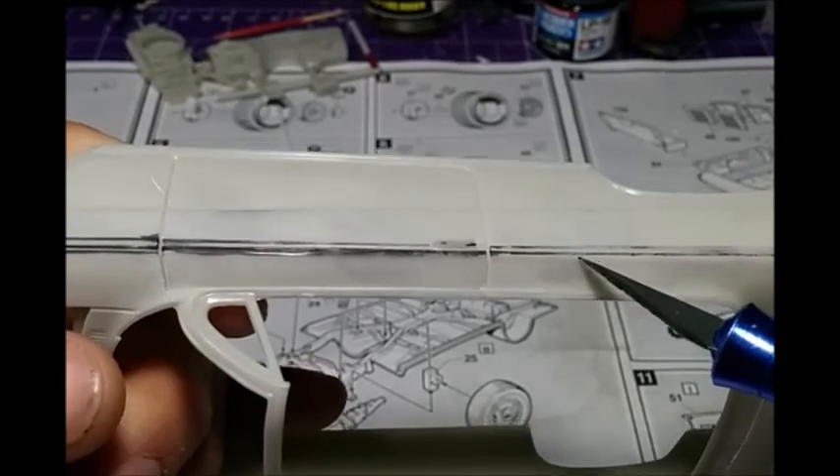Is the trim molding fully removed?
No.